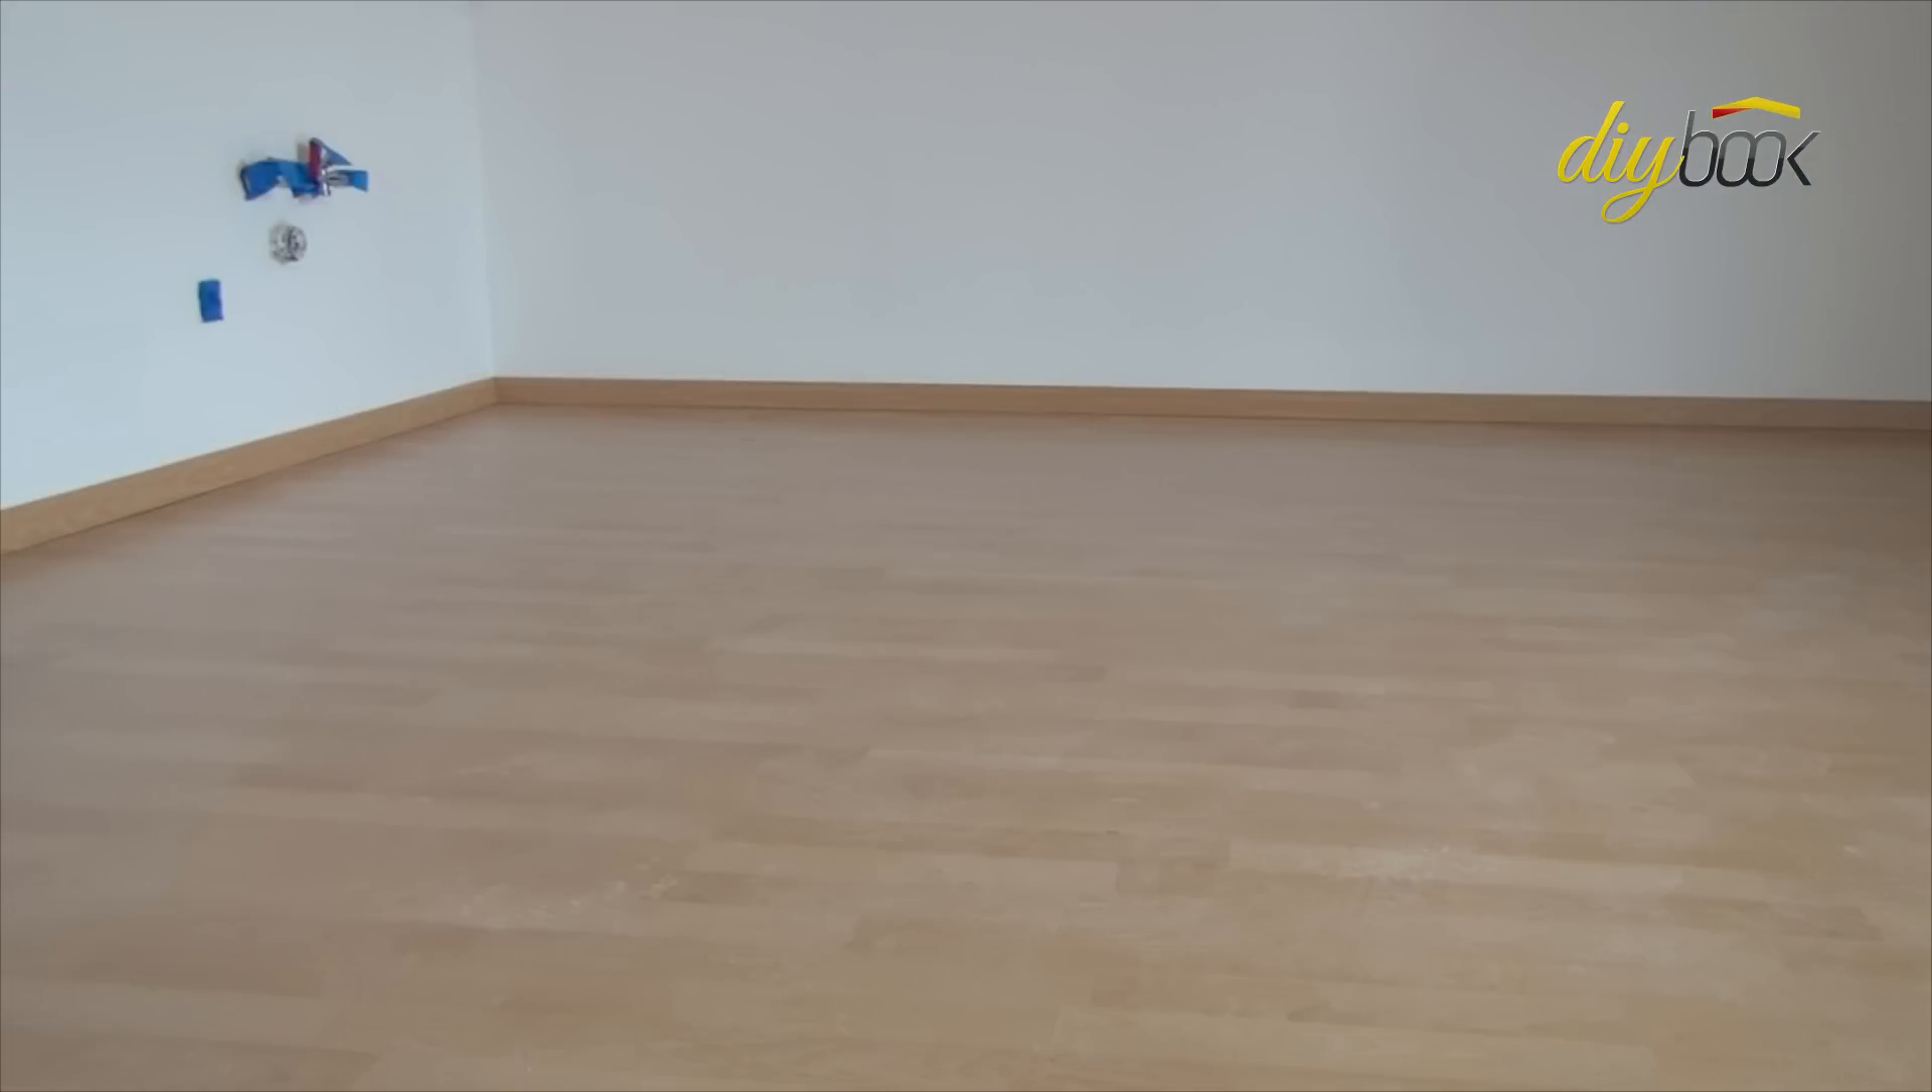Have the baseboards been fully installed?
Yes.